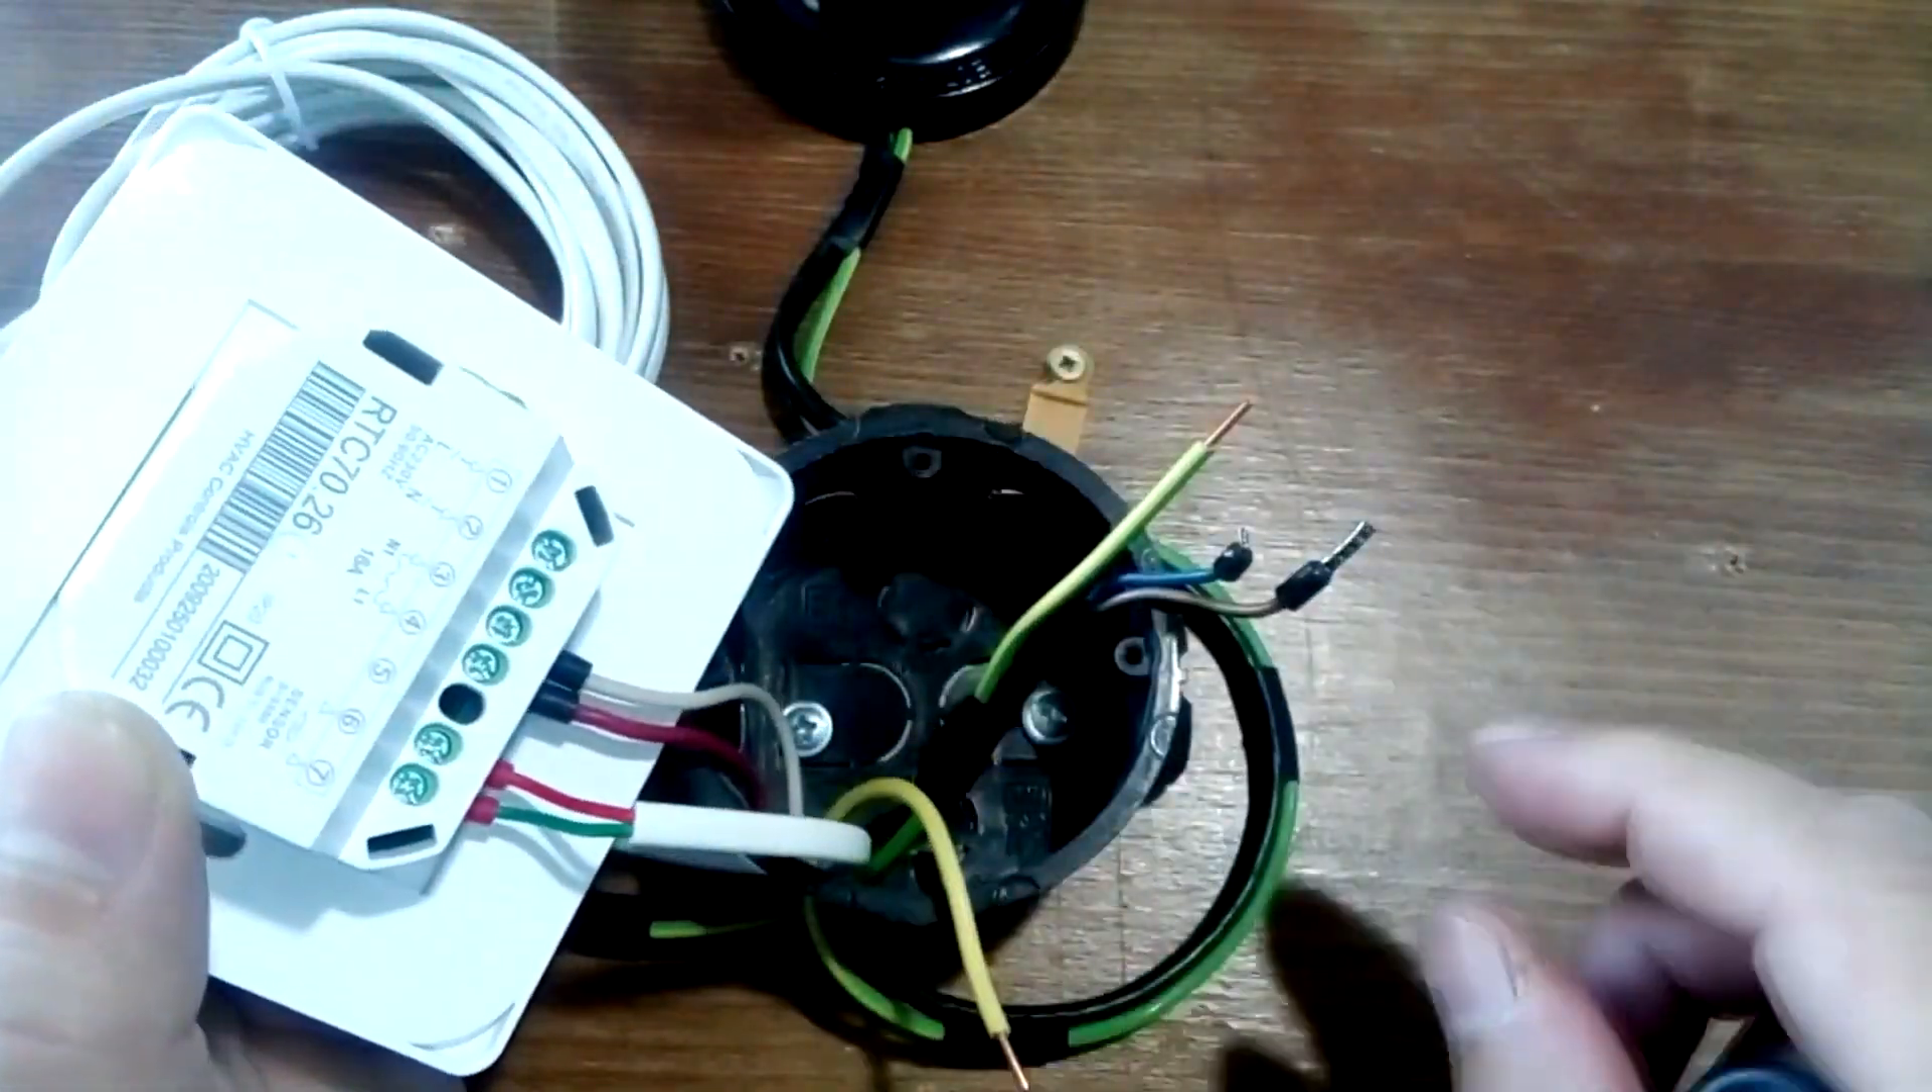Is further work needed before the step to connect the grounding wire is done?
Yes.